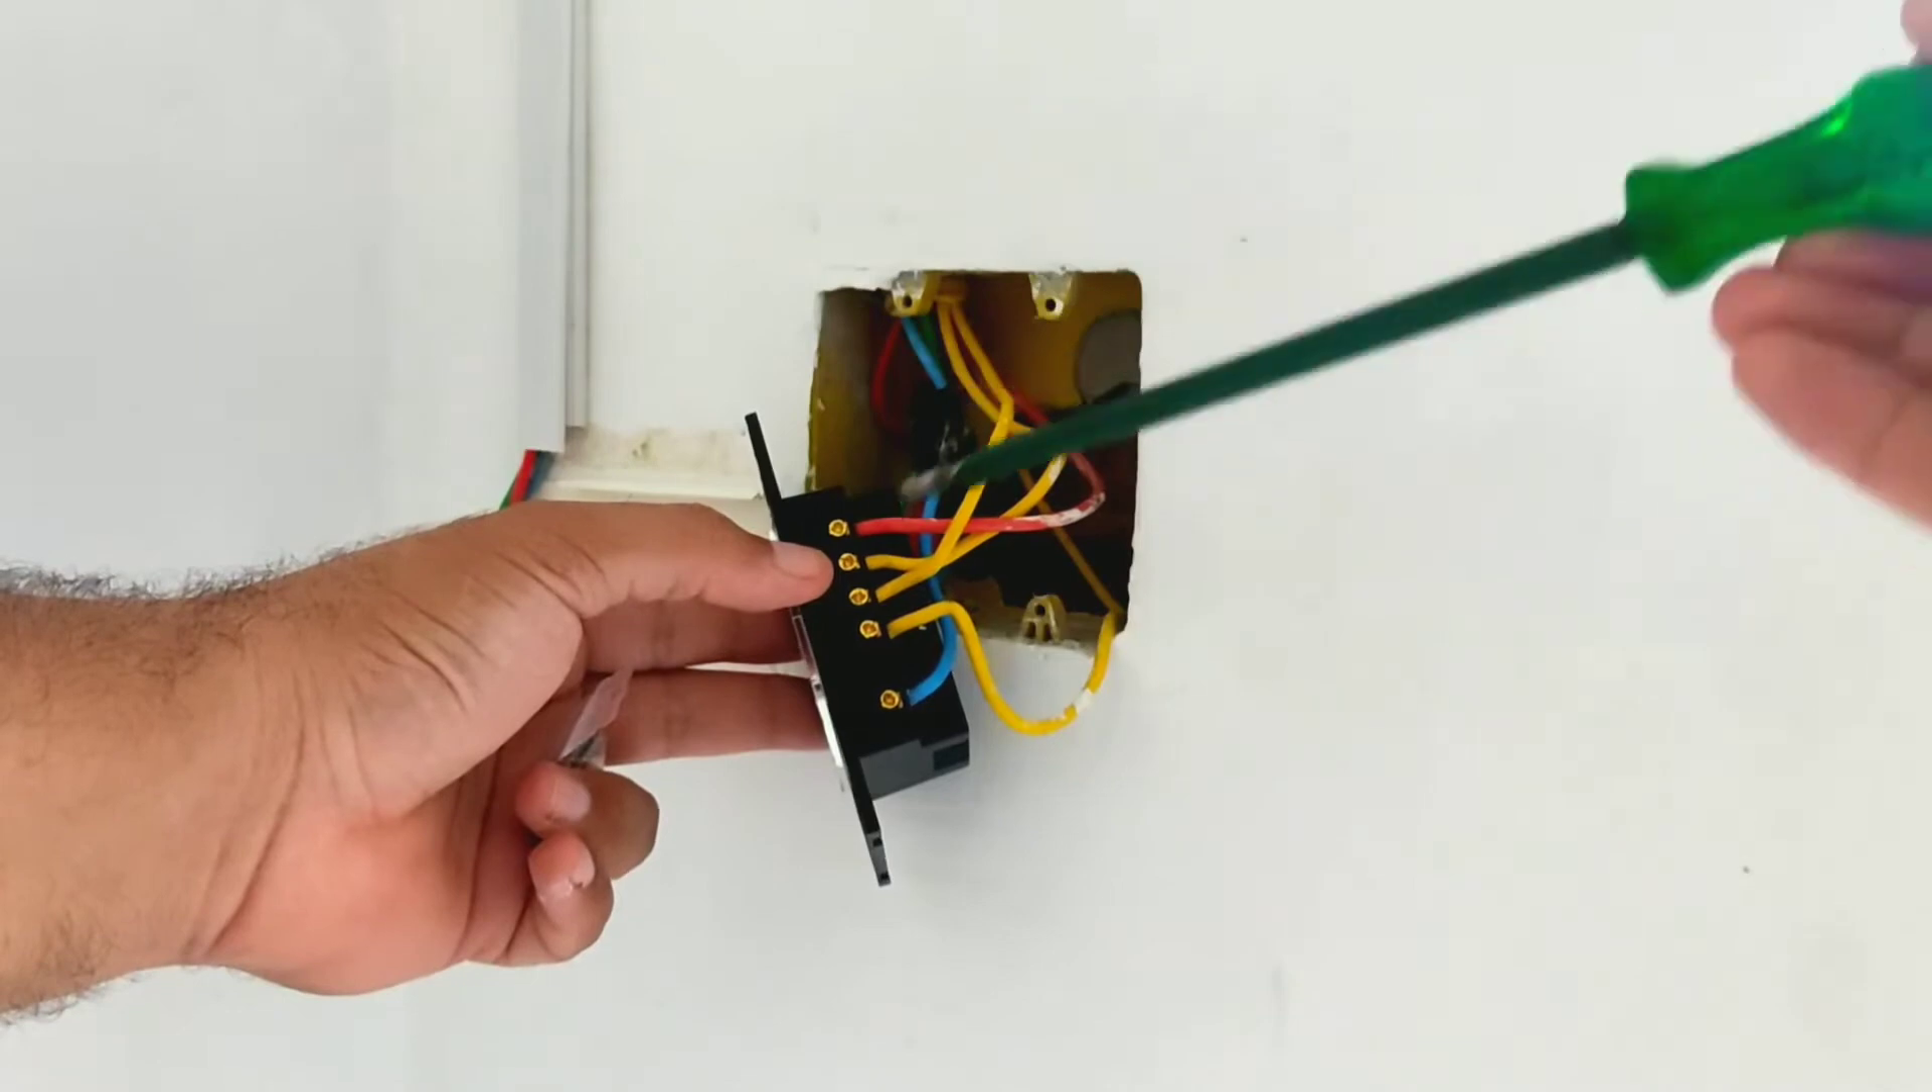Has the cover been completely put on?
No.